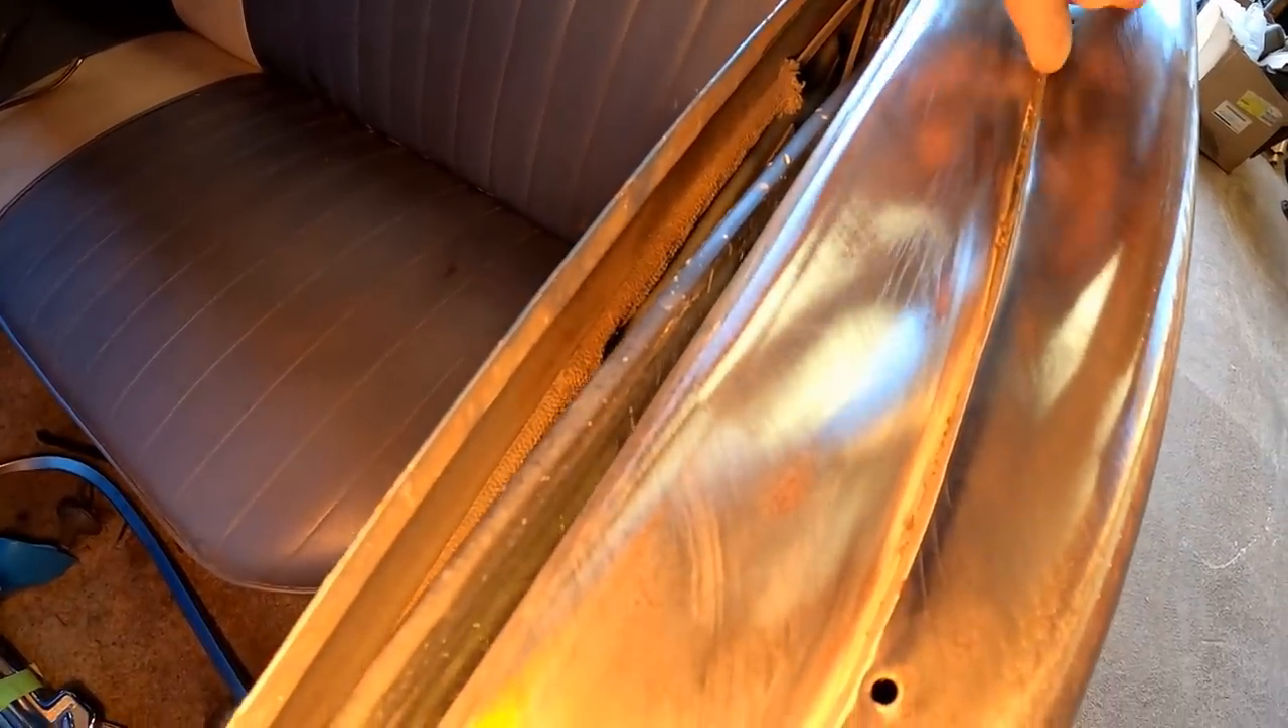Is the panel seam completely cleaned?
No.